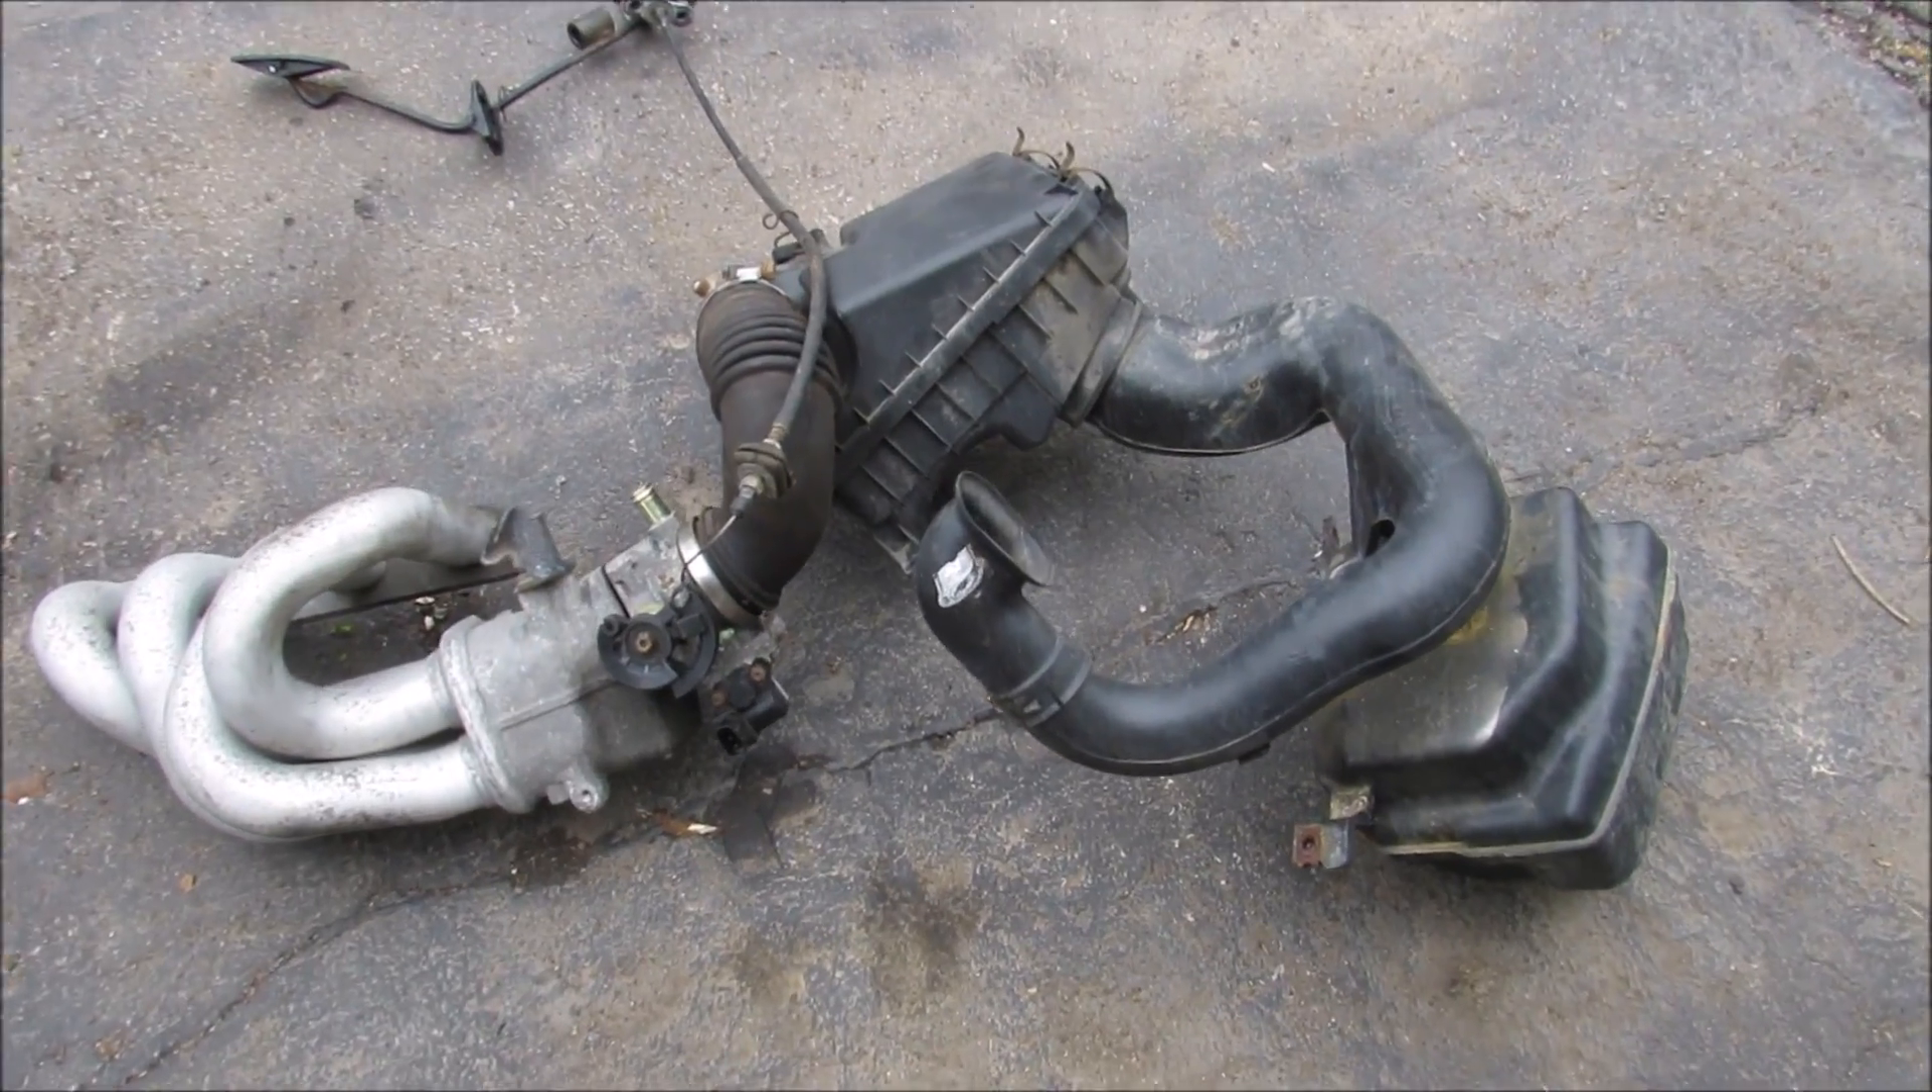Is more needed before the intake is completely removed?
No.